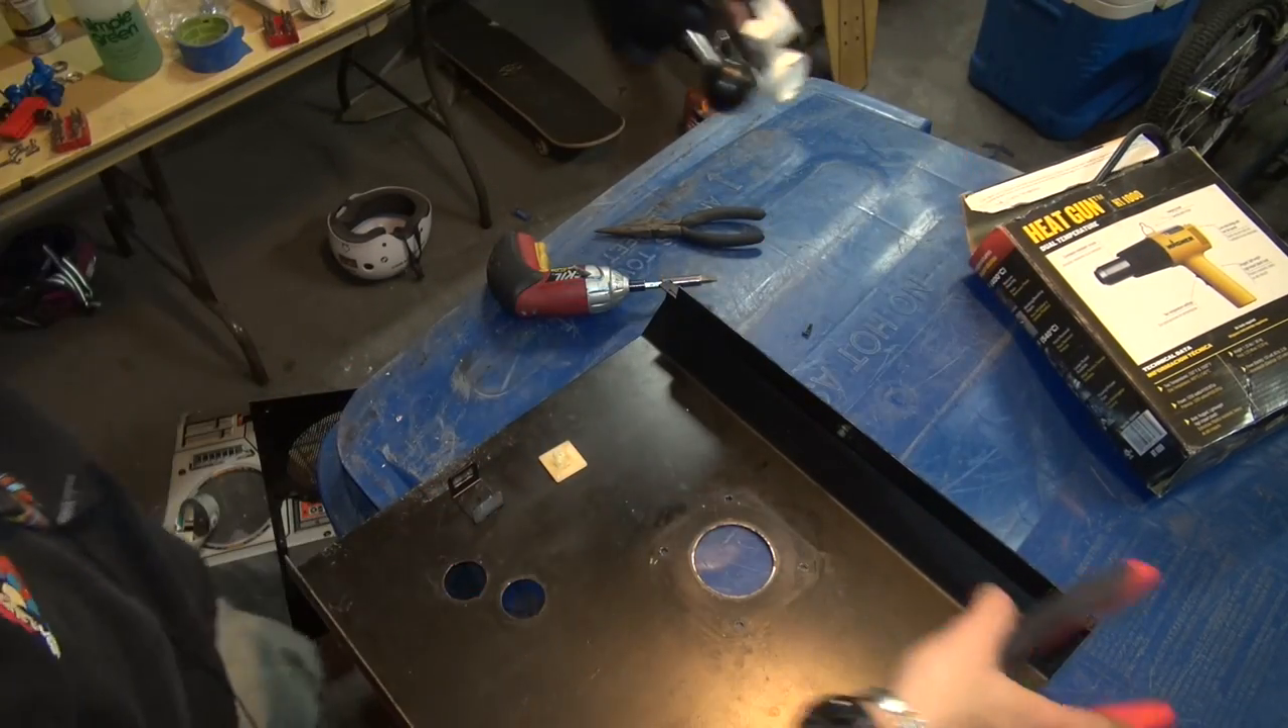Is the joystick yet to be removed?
No.